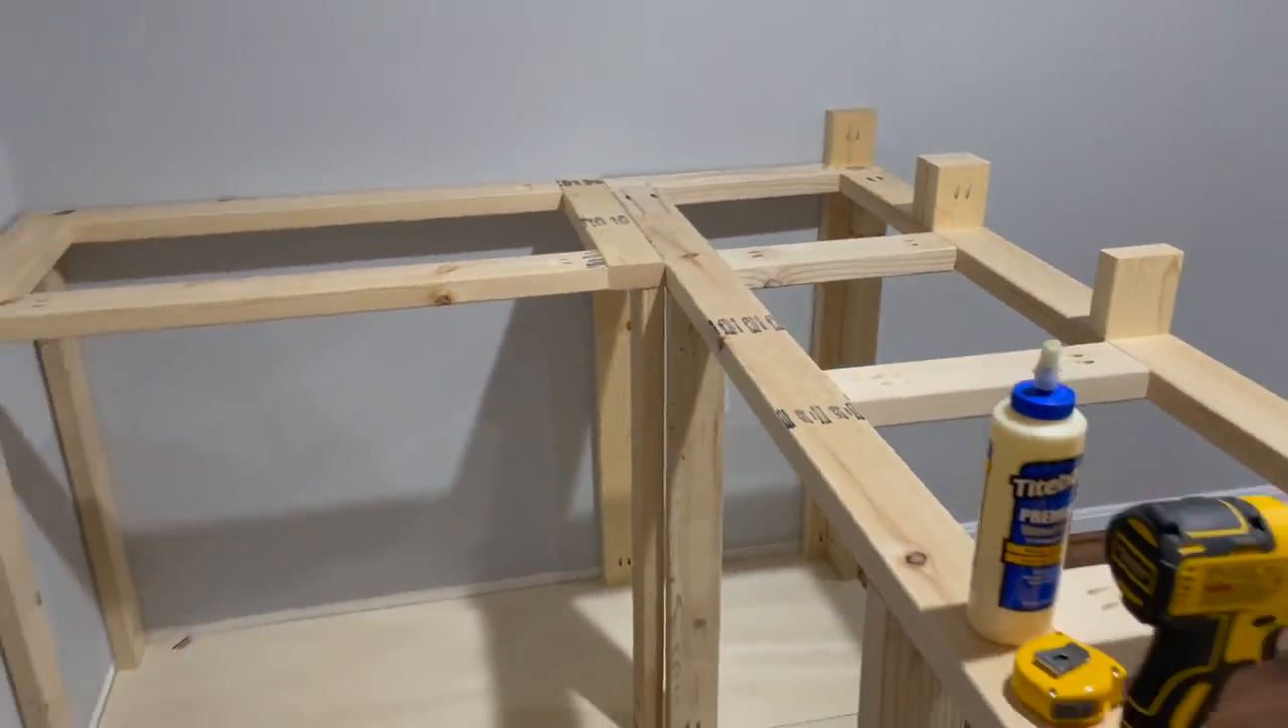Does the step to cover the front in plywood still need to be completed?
Yes.